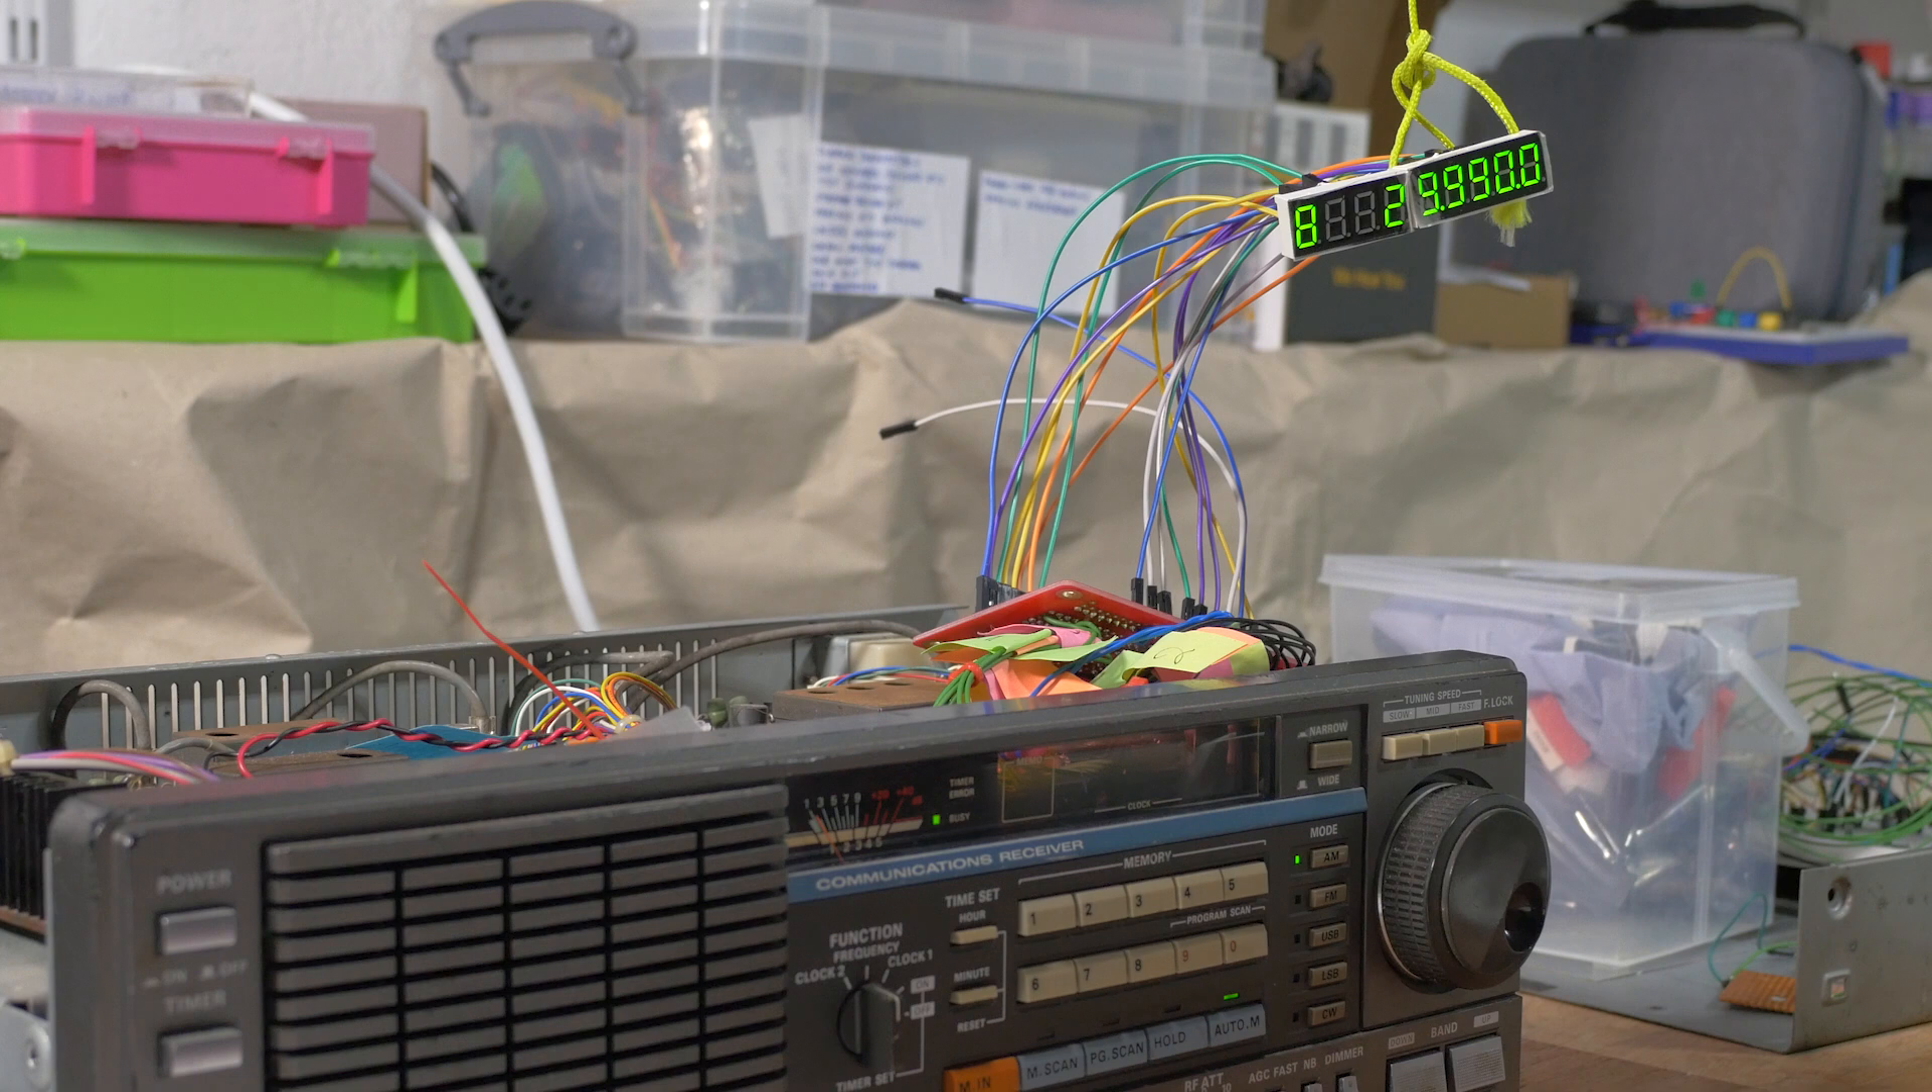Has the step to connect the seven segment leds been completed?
Yes.